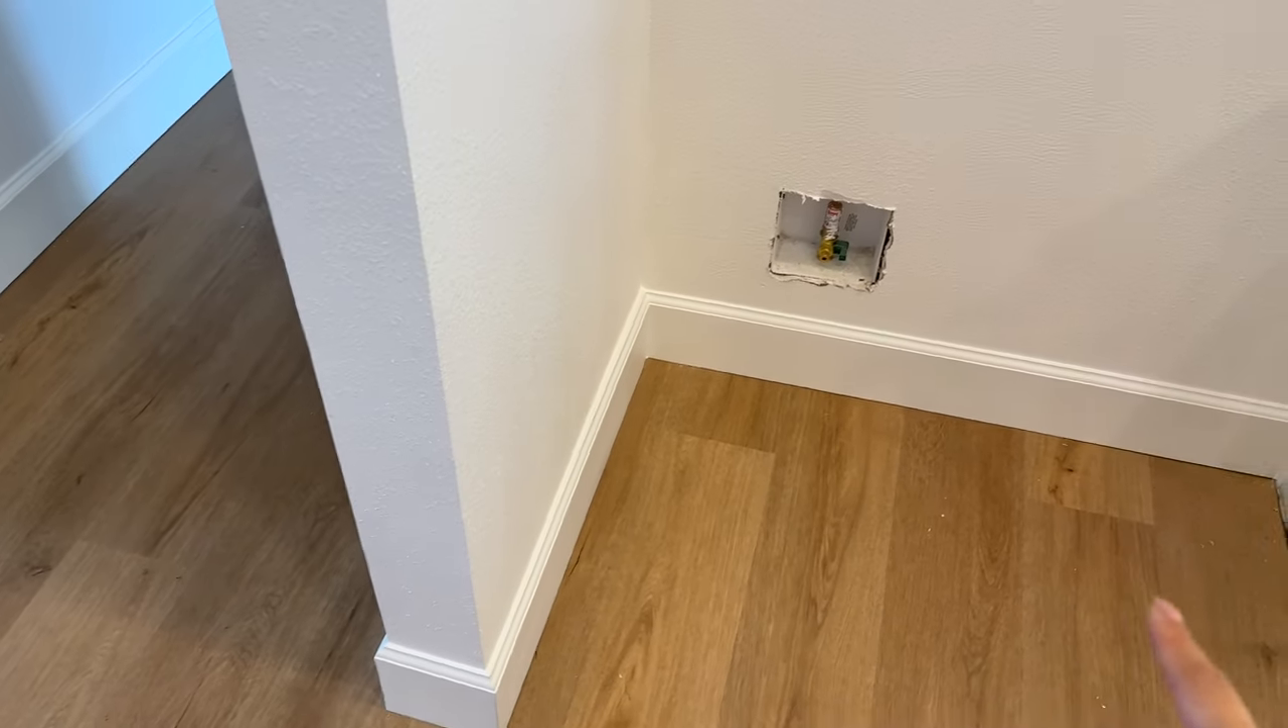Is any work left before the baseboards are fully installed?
No.